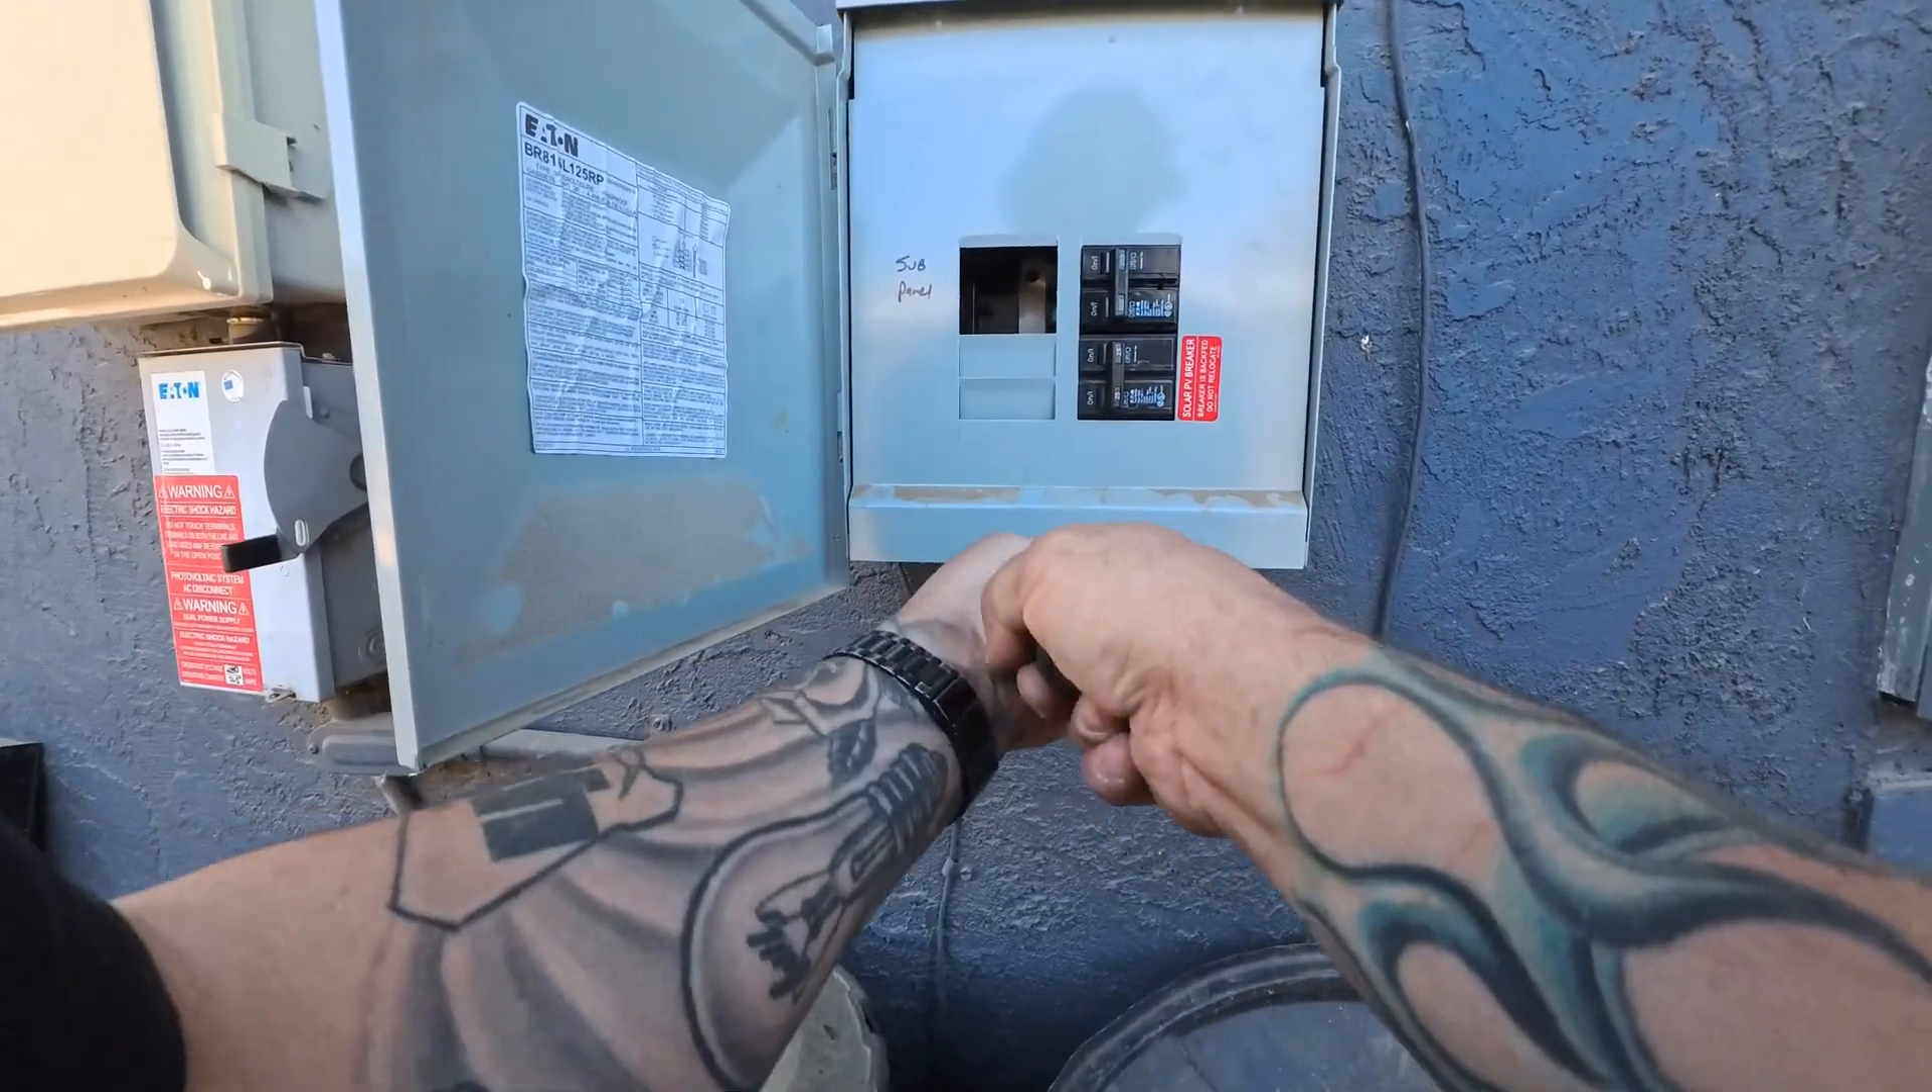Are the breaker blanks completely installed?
No.